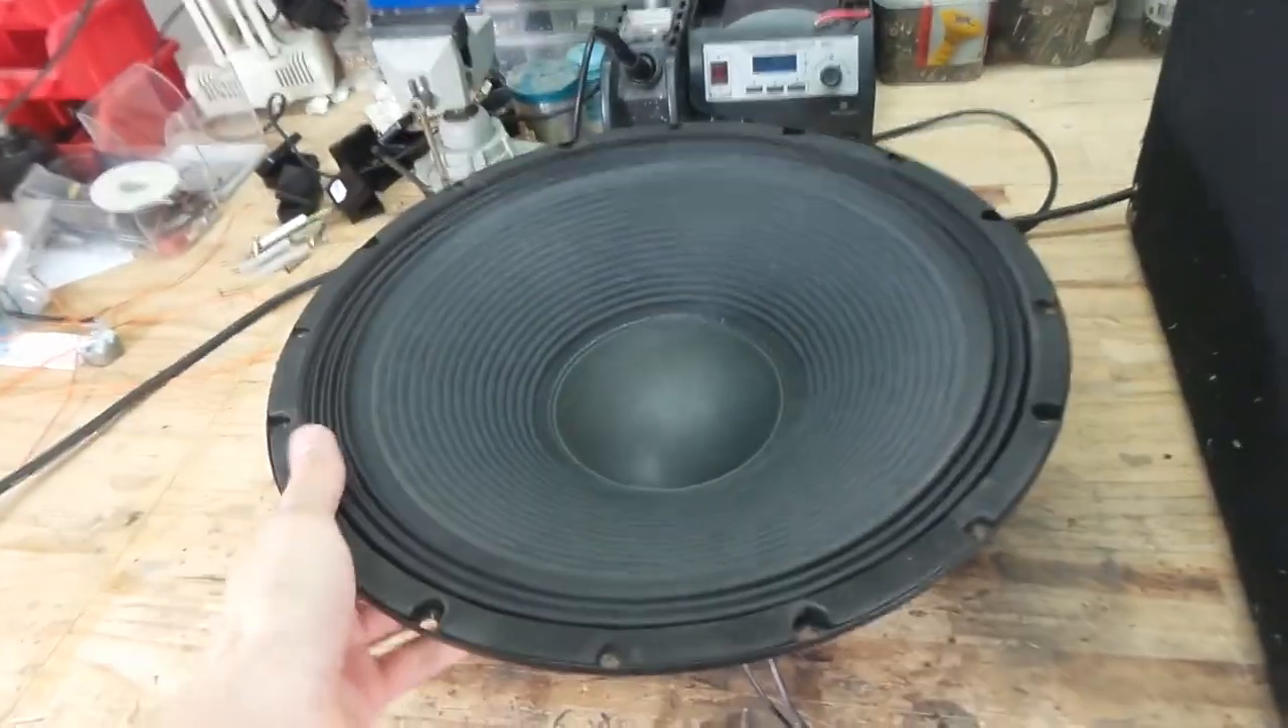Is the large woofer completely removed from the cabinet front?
Yes.